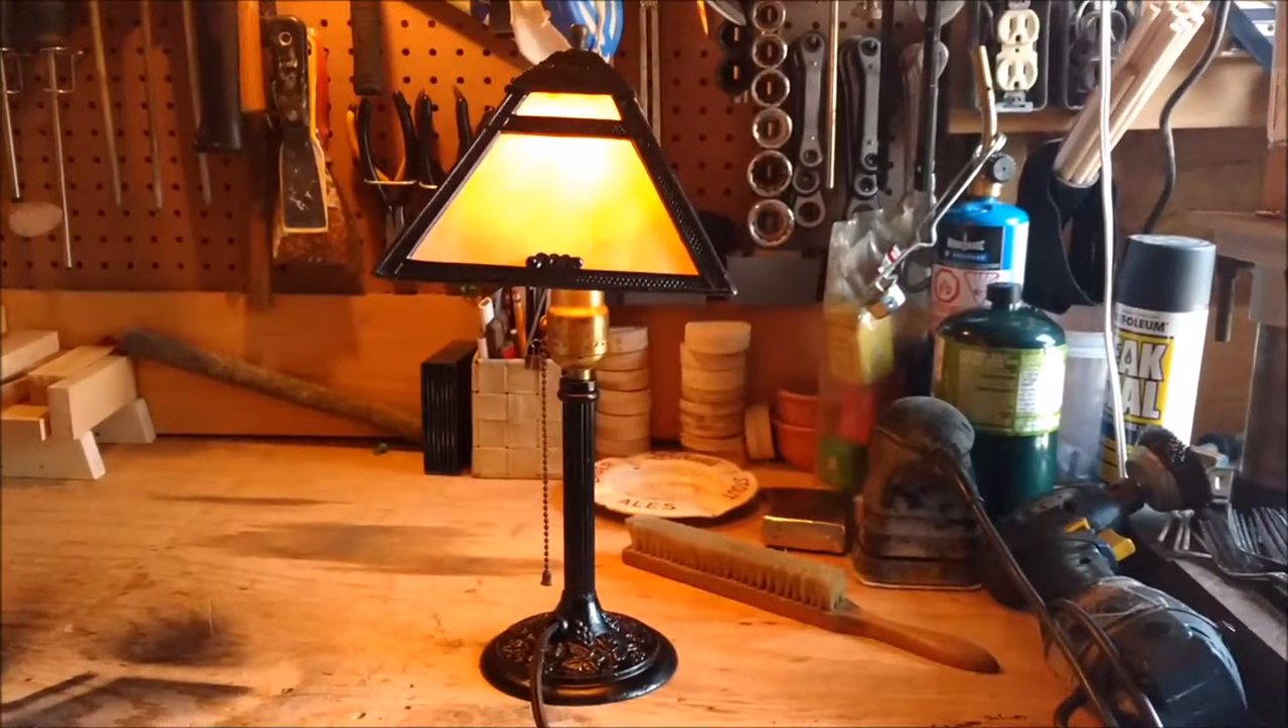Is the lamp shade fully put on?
Yes.